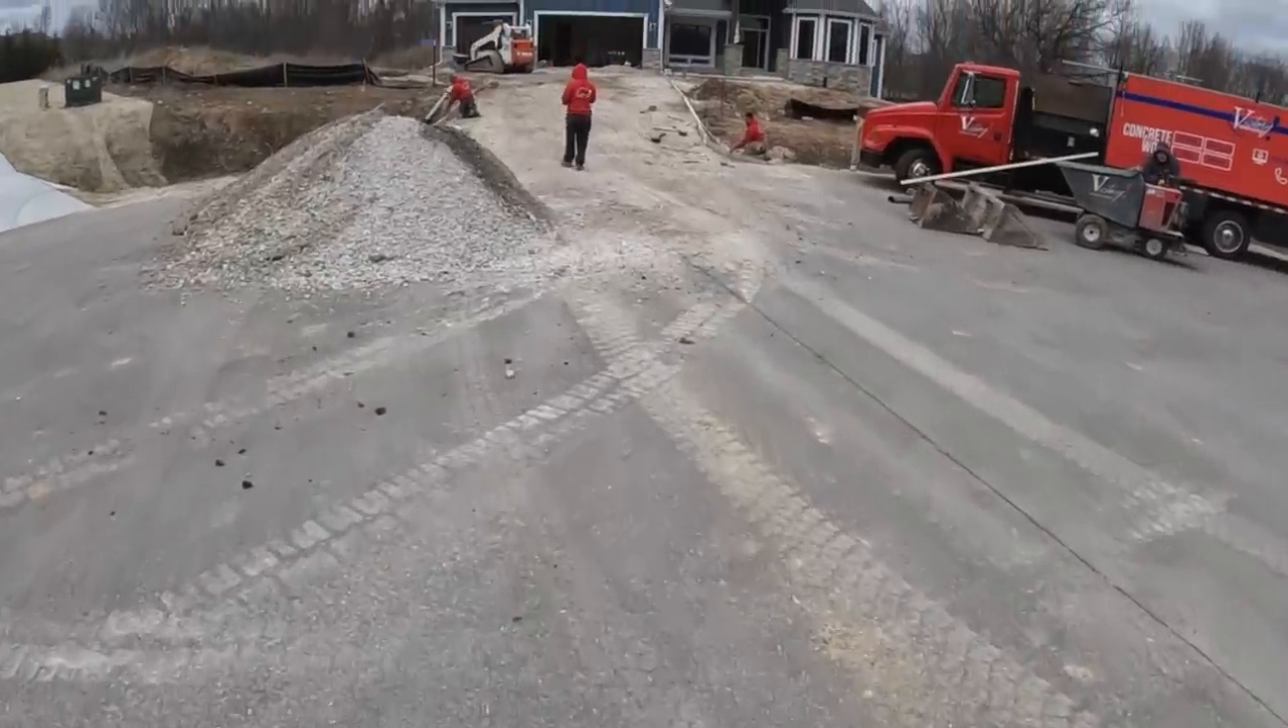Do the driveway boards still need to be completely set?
Yes.